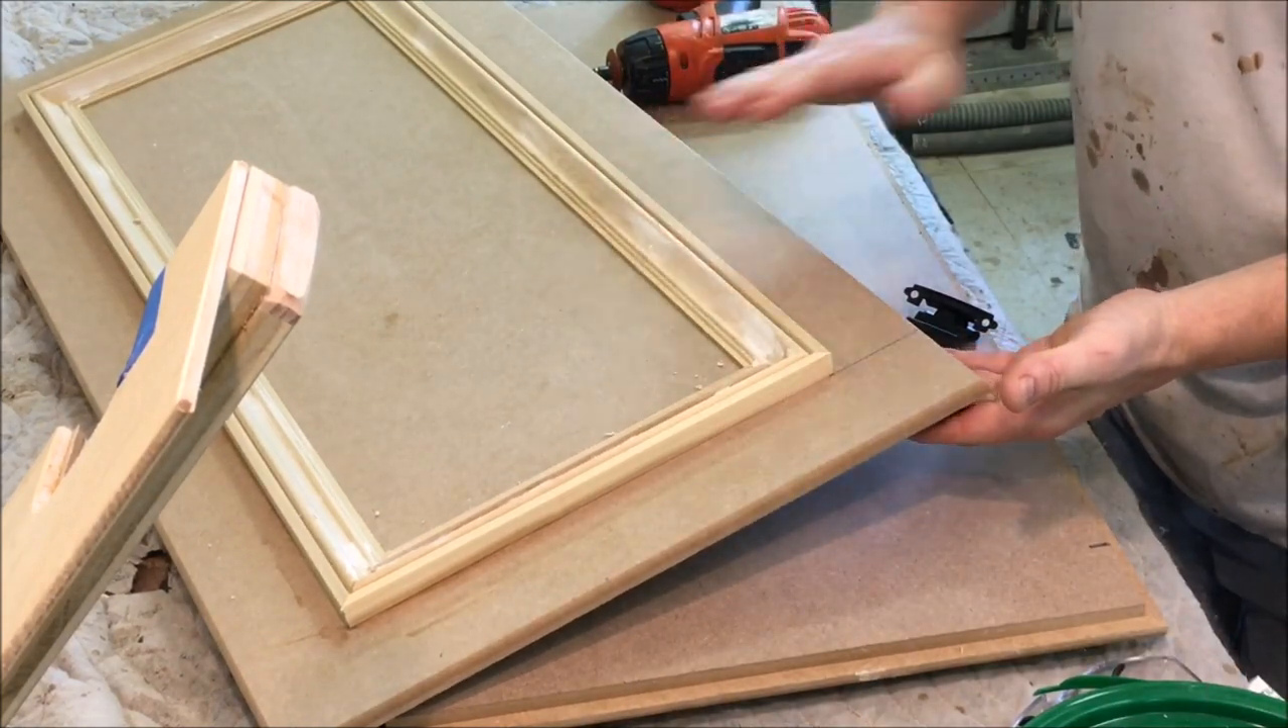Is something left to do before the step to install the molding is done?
No.